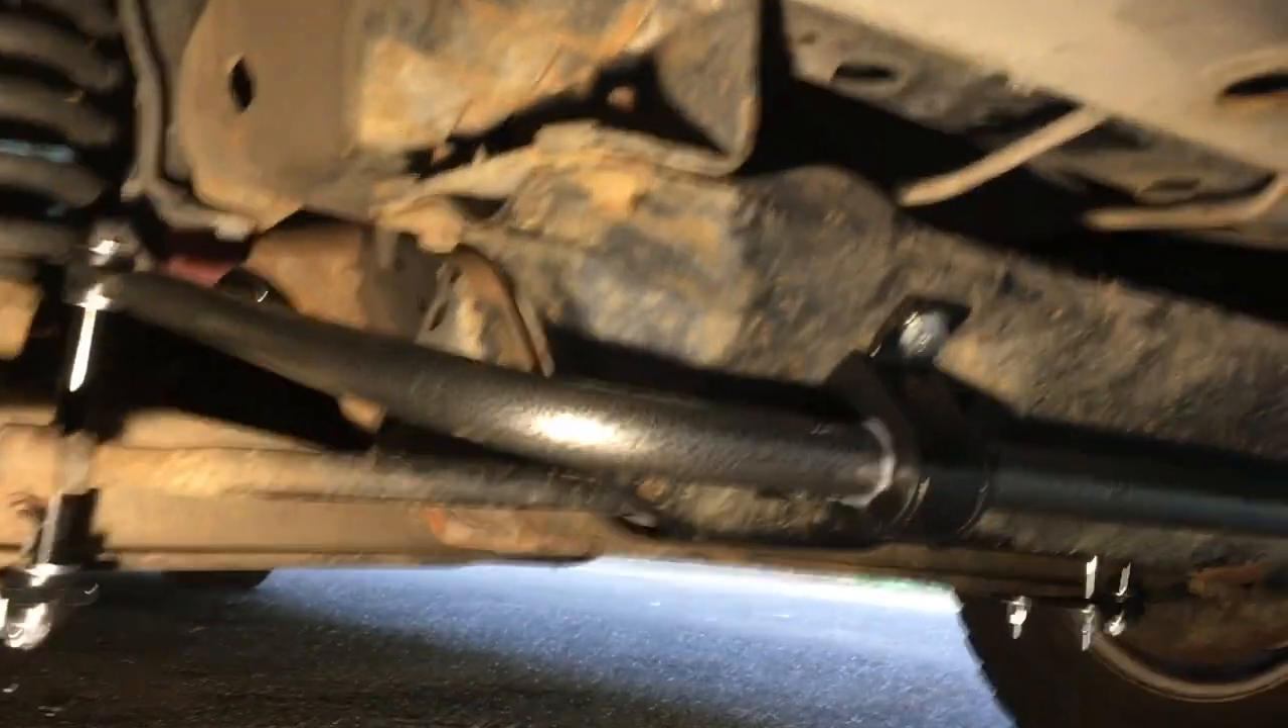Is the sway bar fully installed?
Yes.